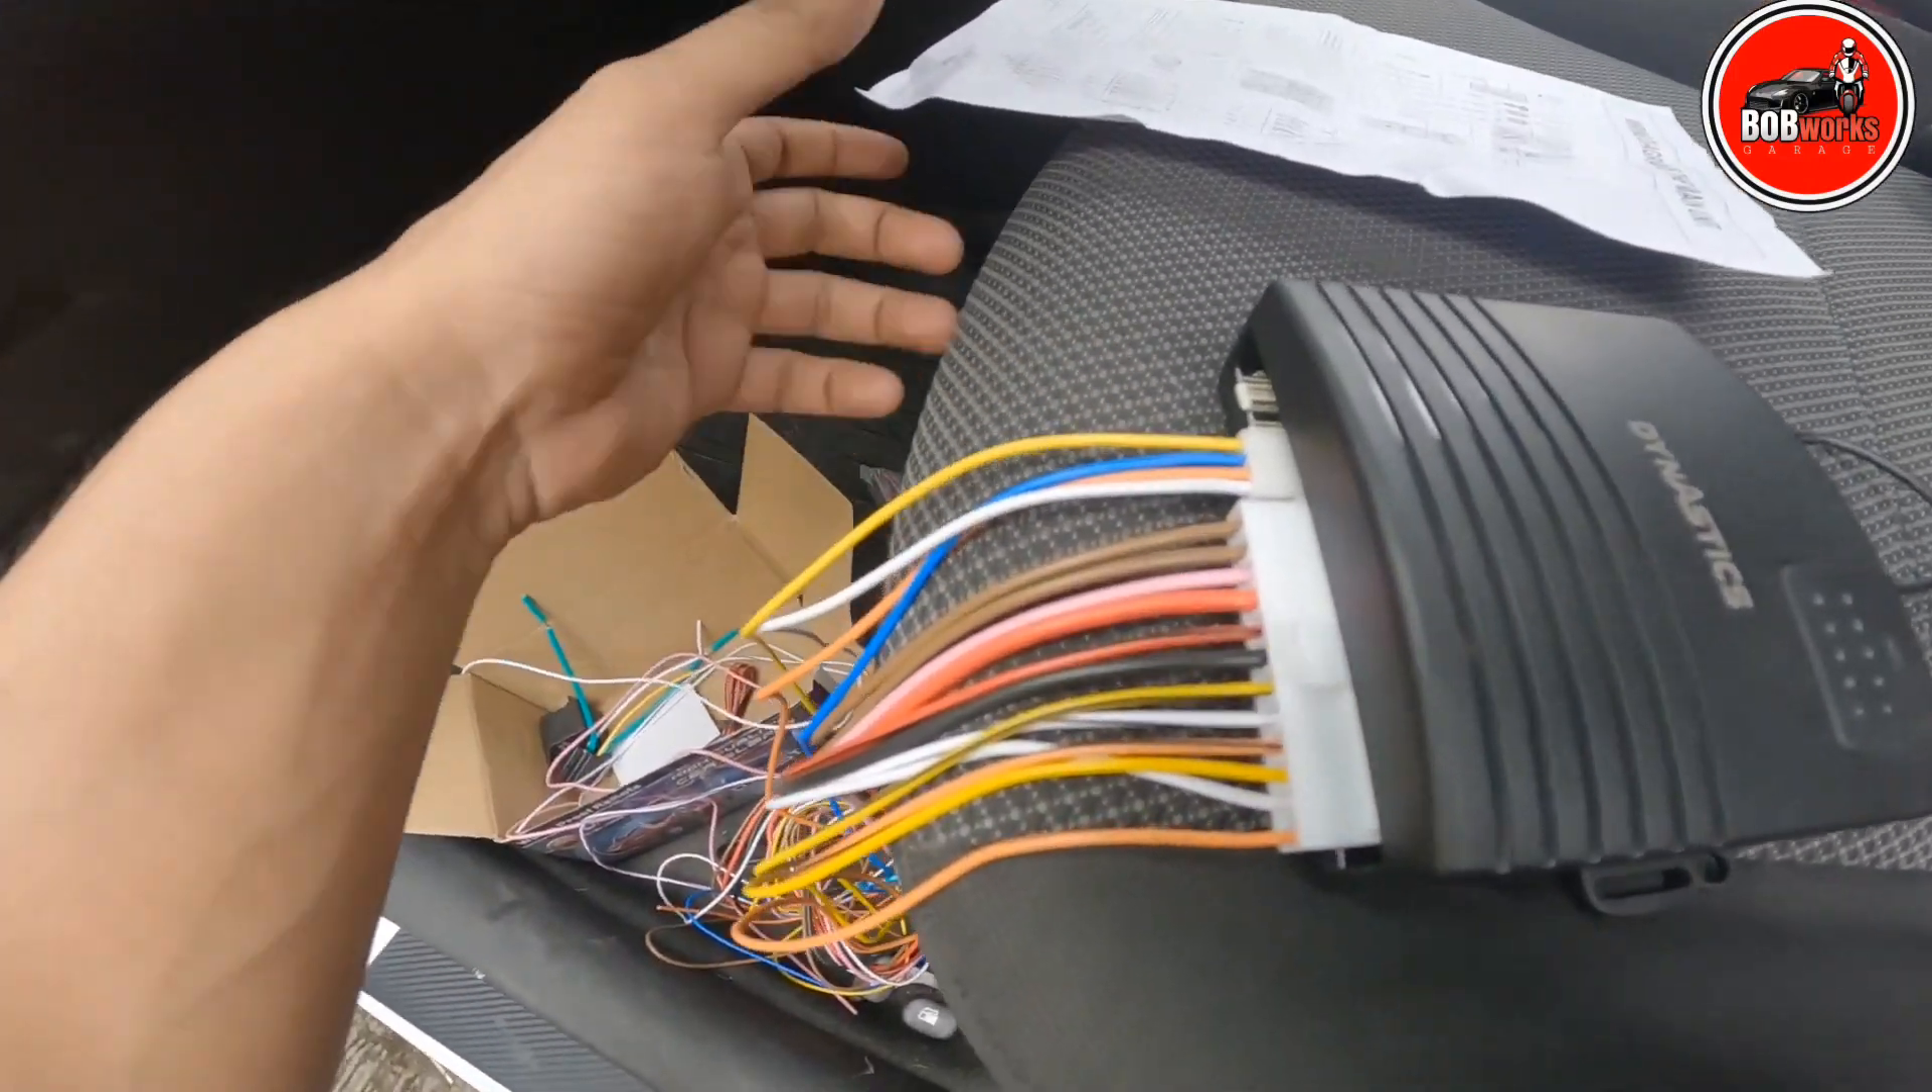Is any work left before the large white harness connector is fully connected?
No.